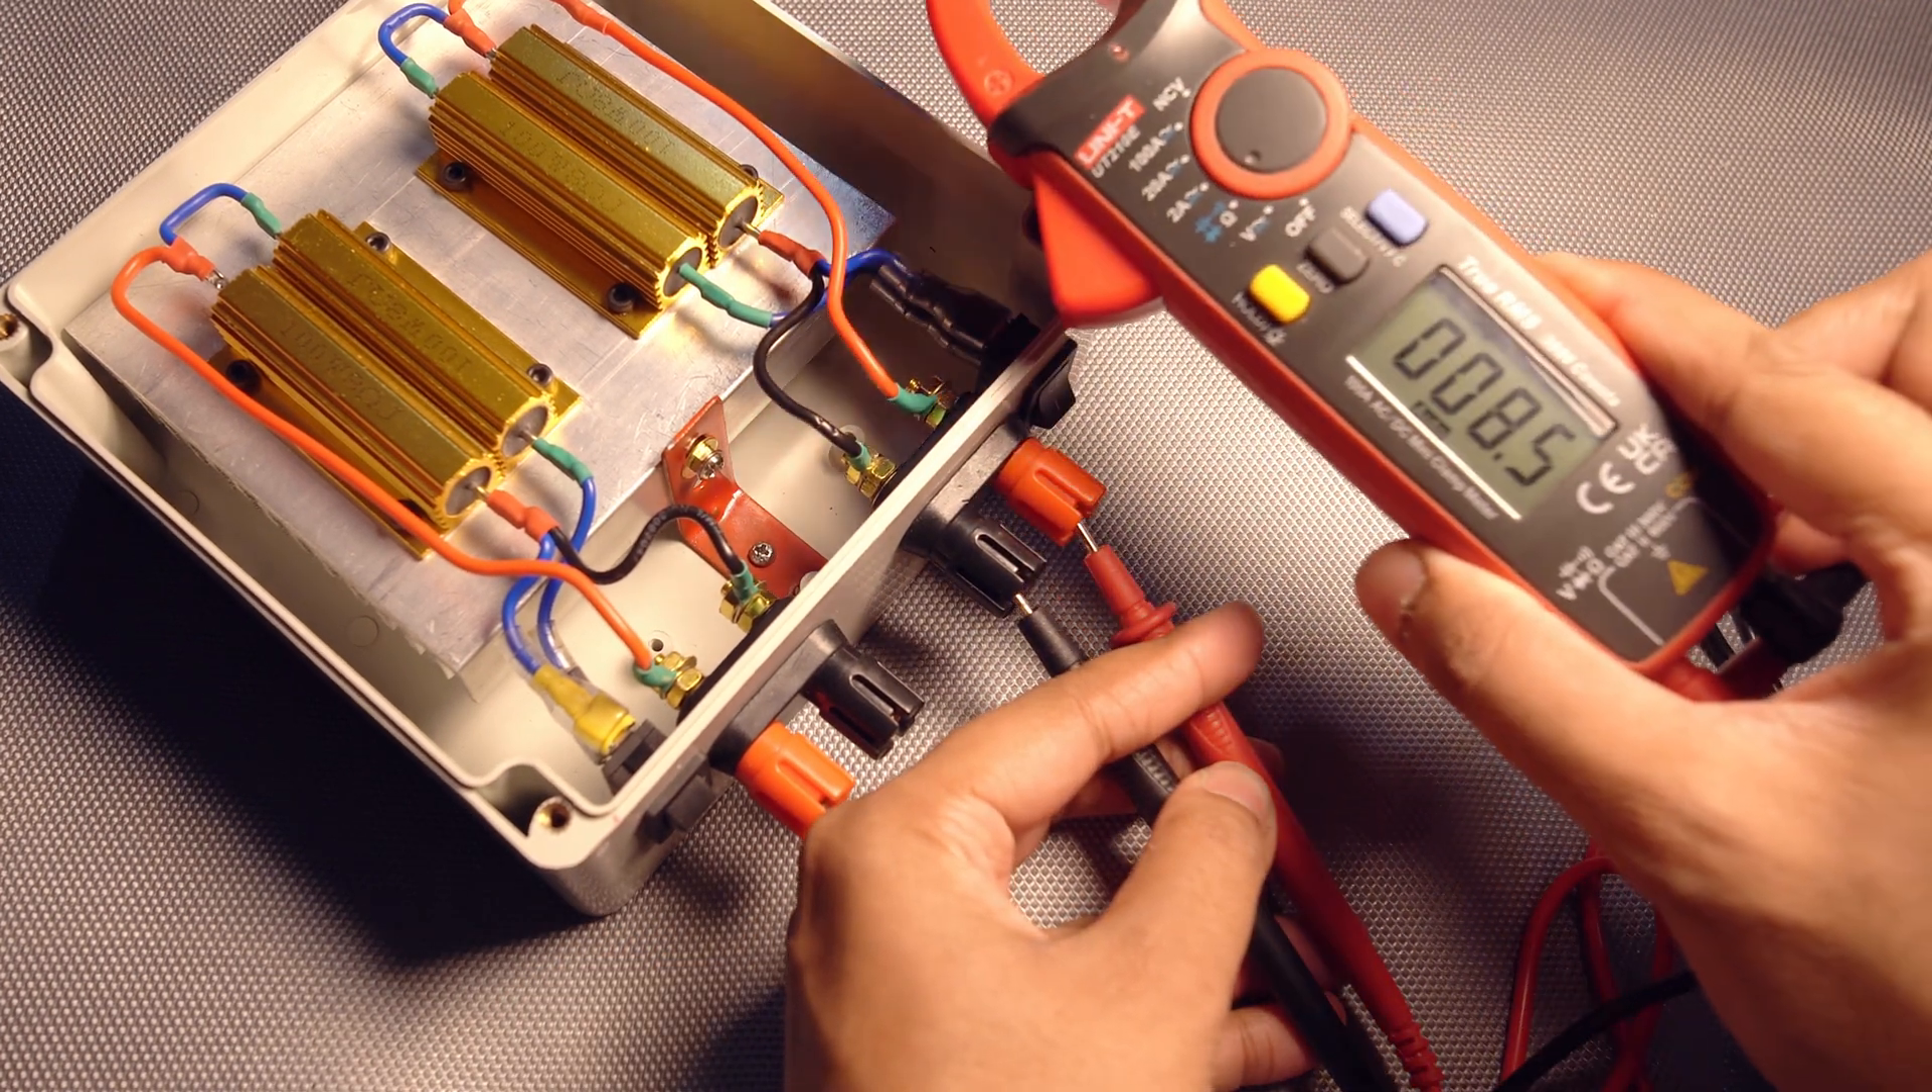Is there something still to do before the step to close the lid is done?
Yes.